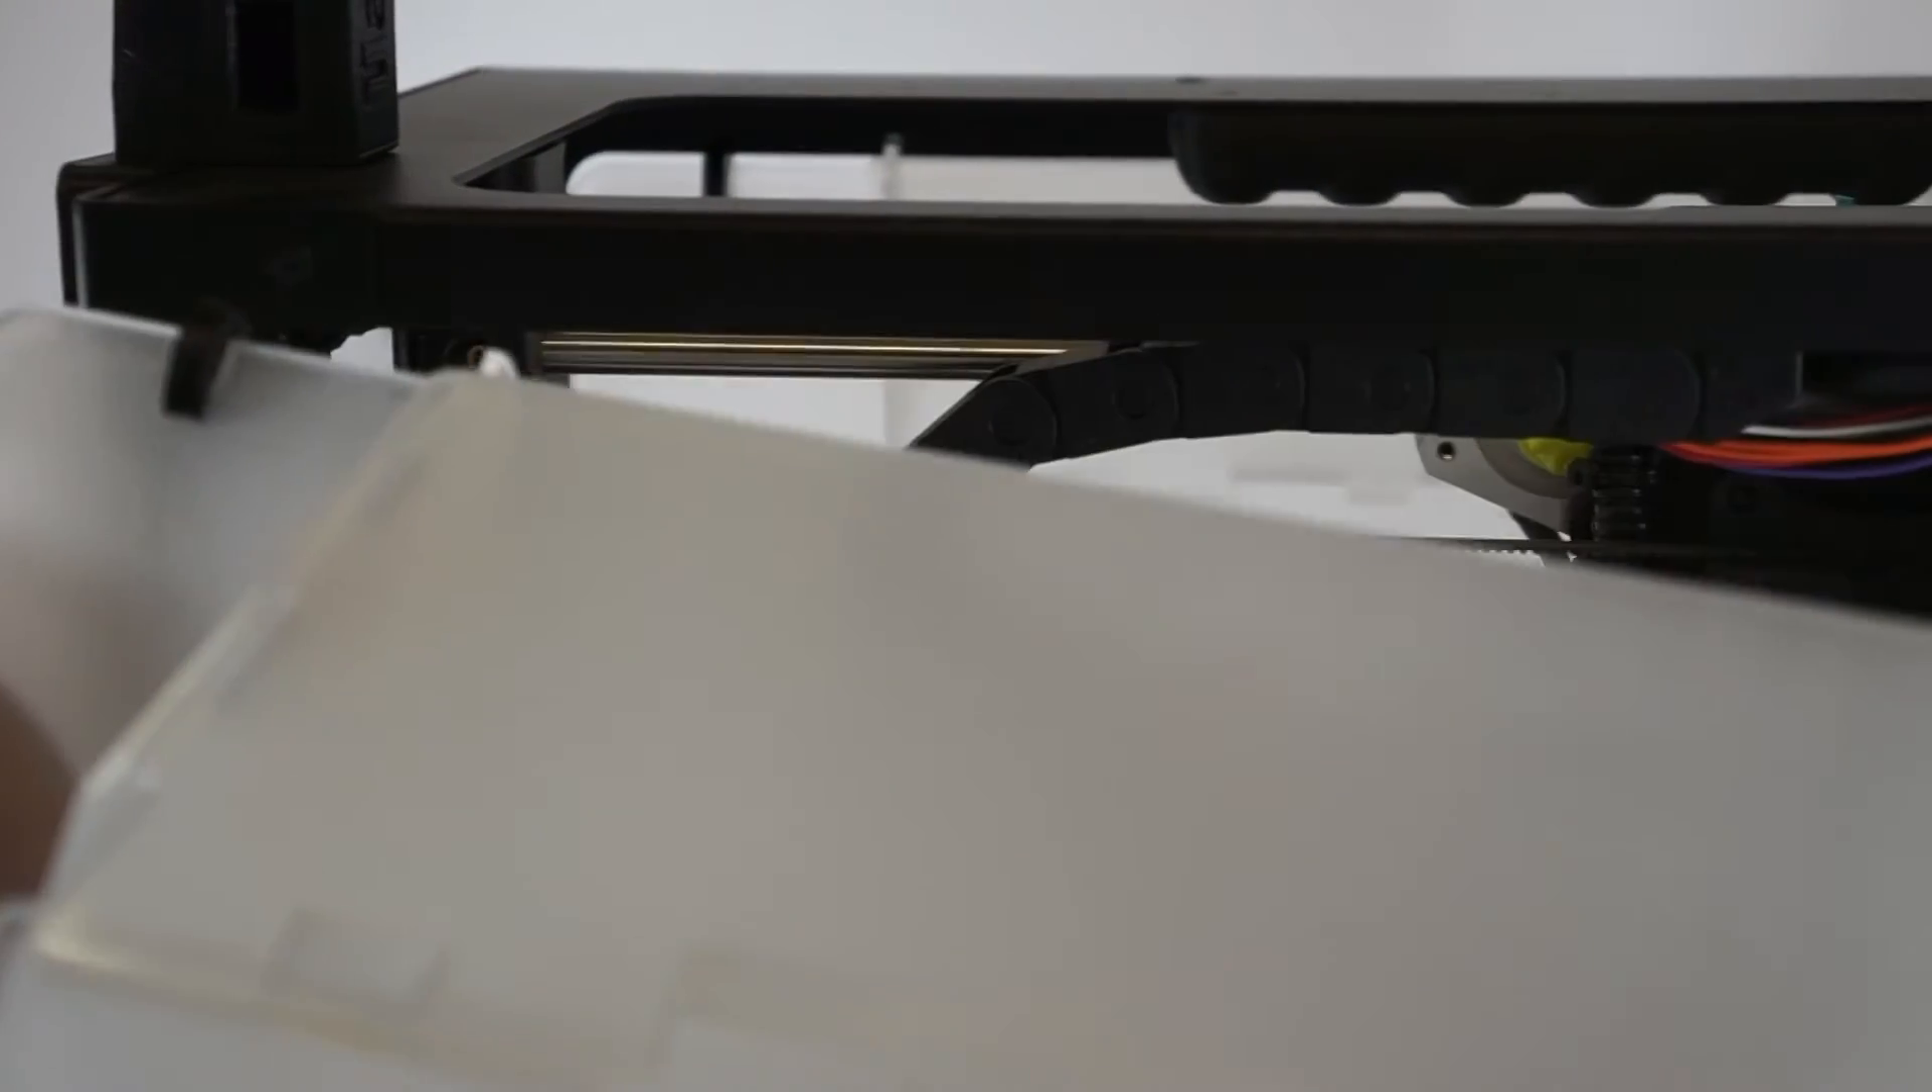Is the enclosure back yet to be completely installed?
Yes.